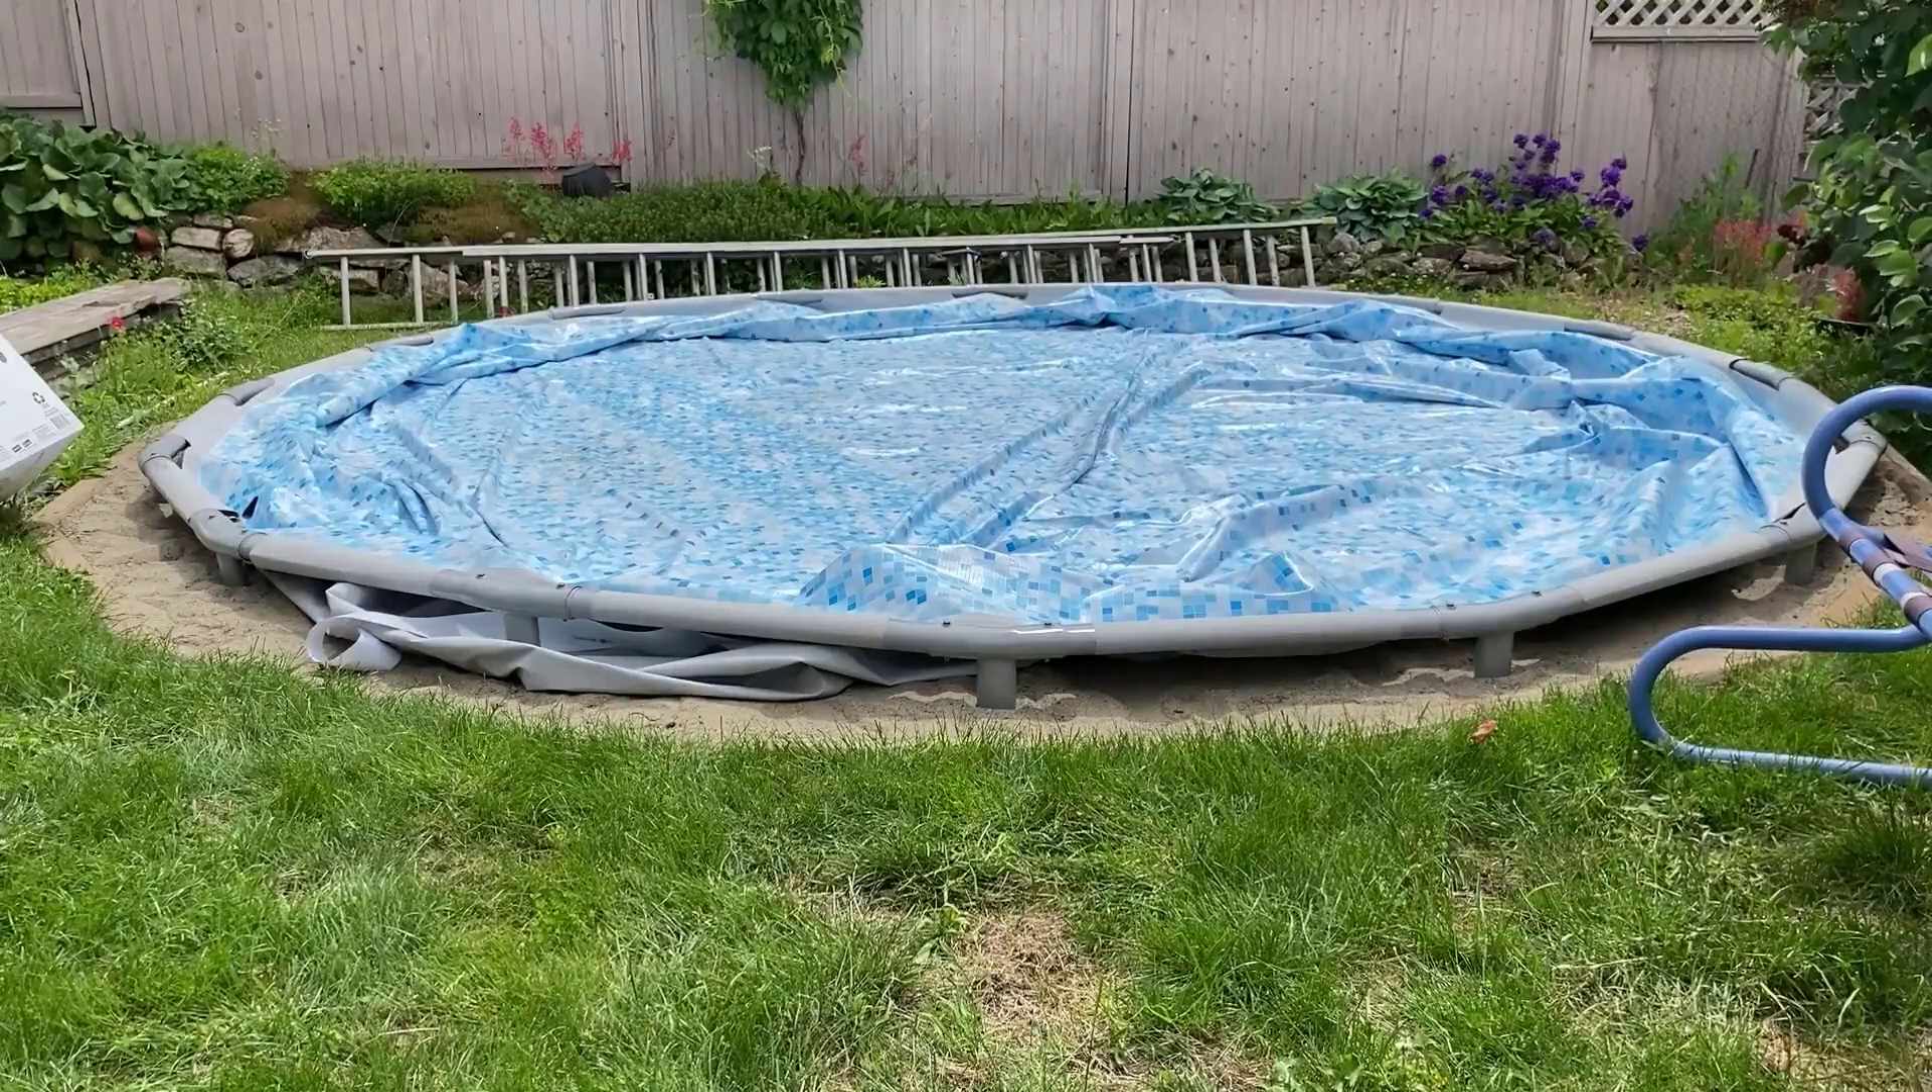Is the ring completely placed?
Yes.